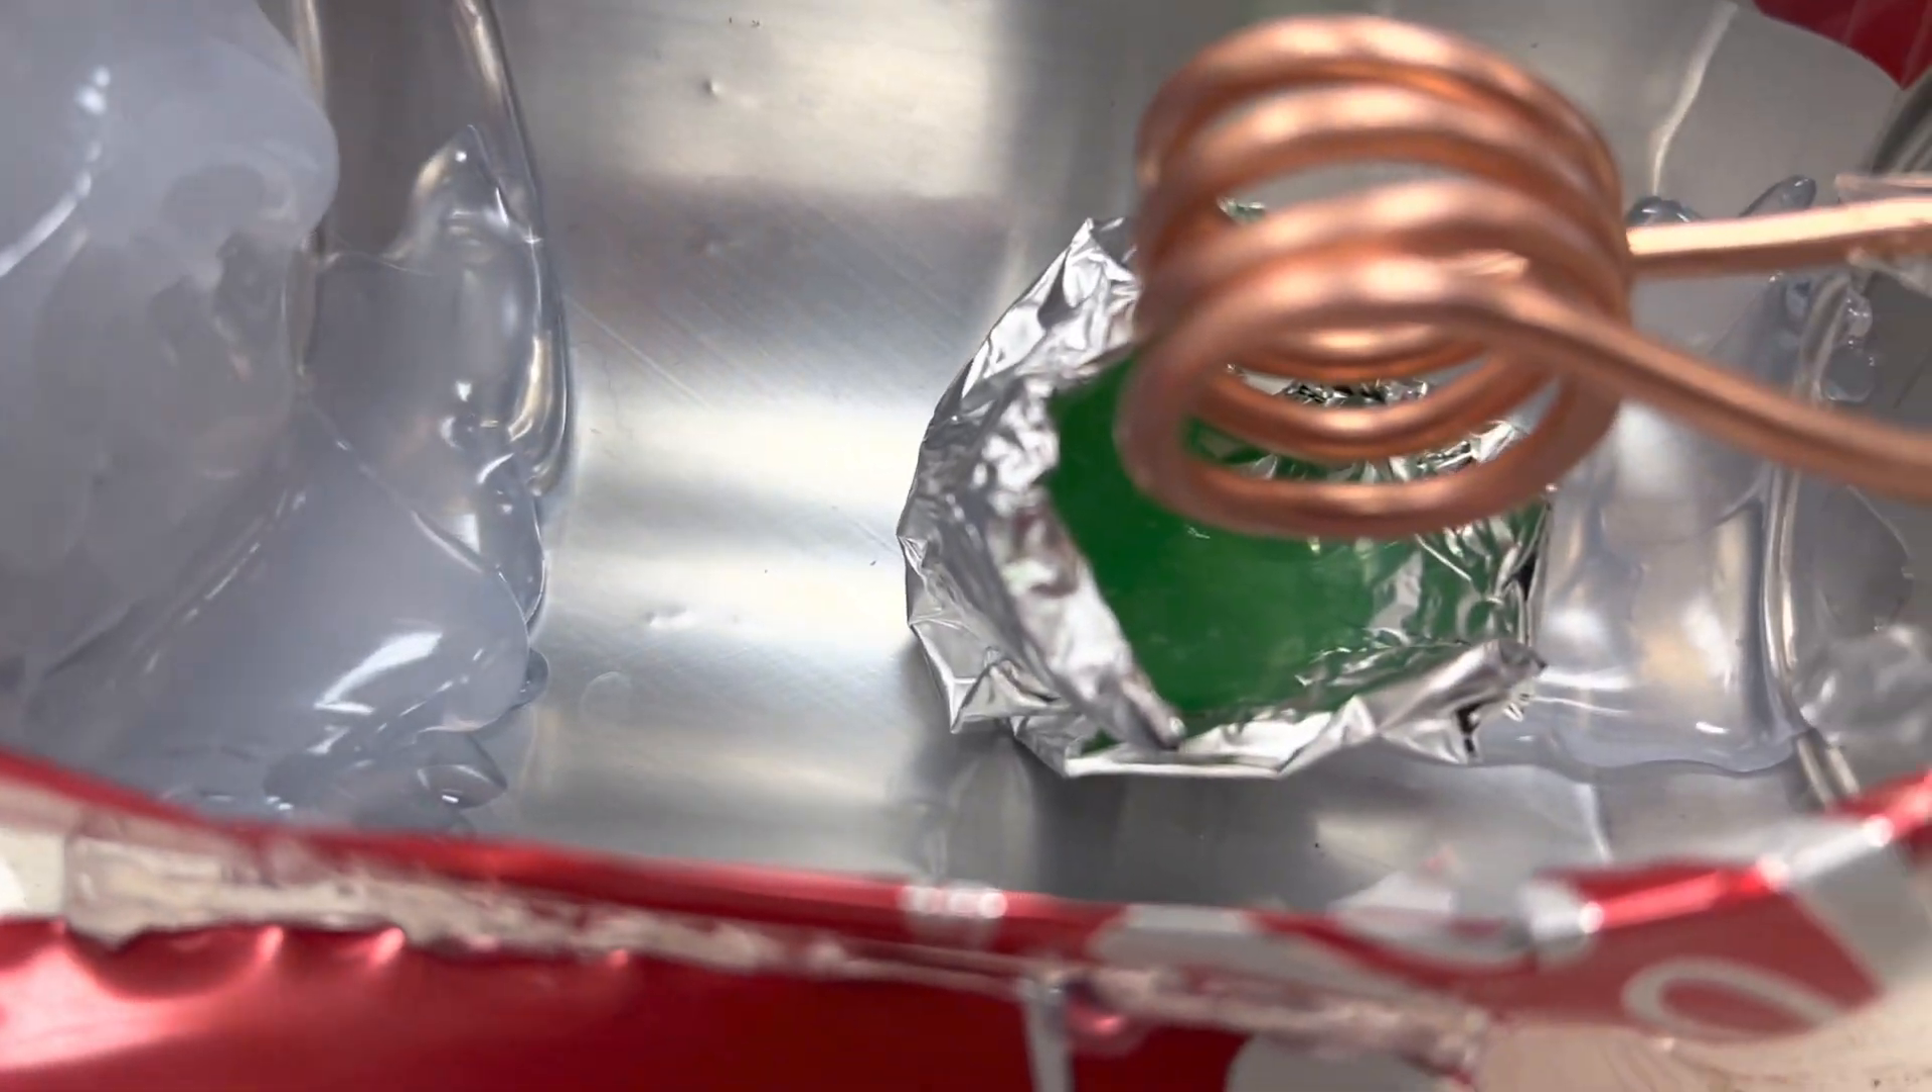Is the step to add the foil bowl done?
Yes.